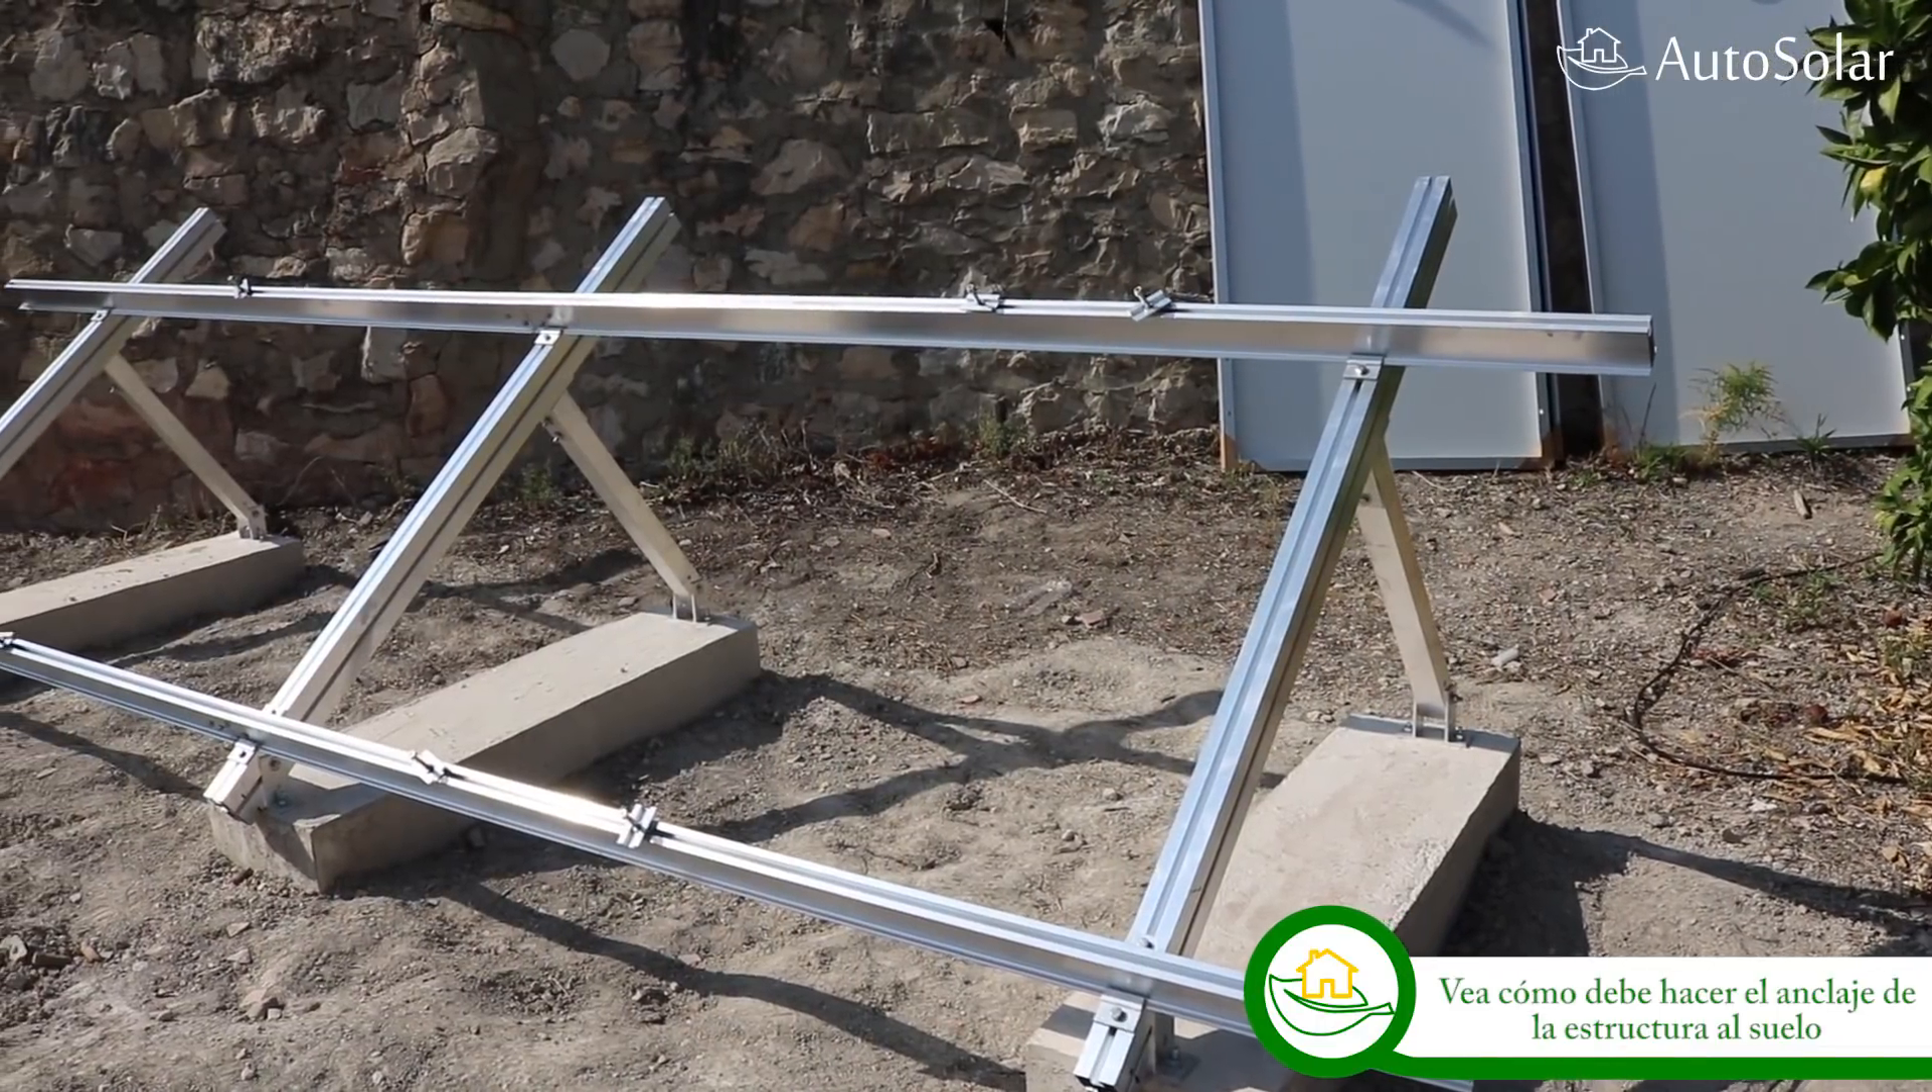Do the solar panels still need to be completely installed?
Yes.